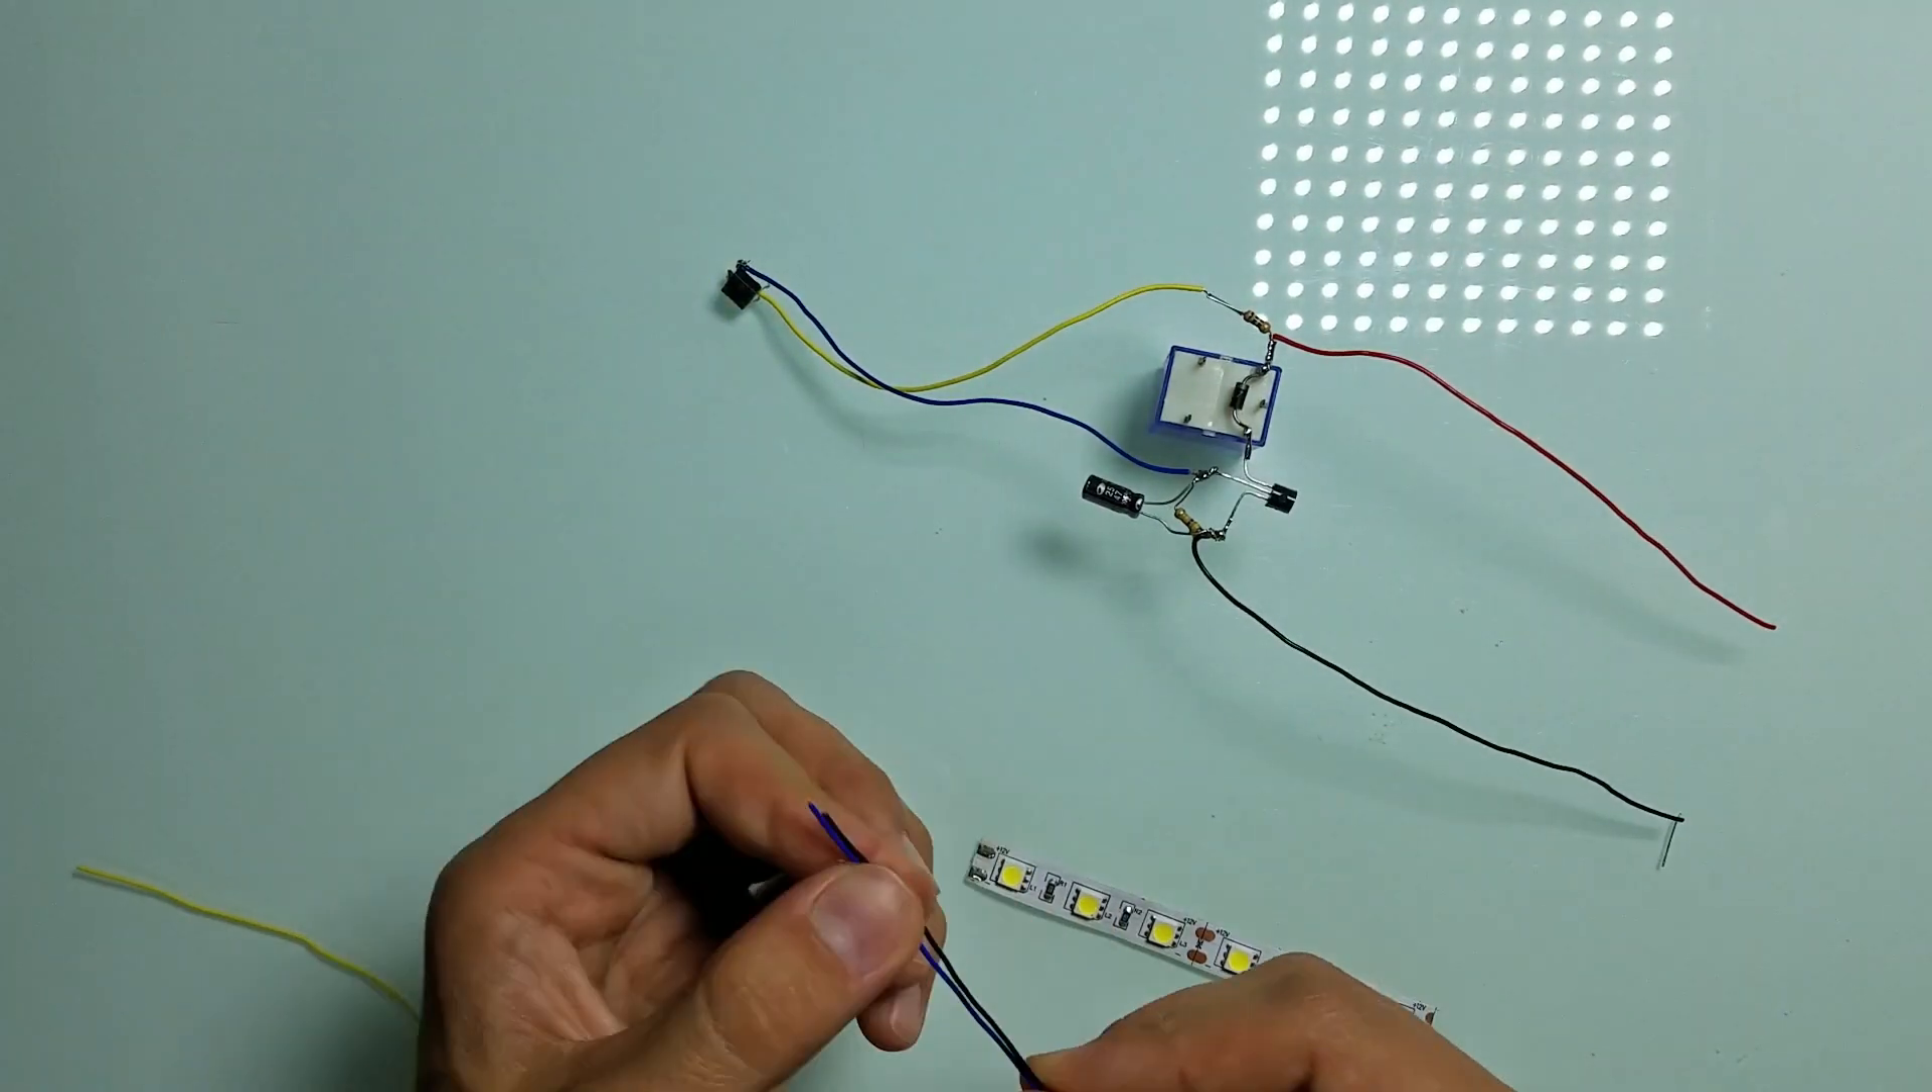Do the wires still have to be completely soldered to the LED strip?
Yes.